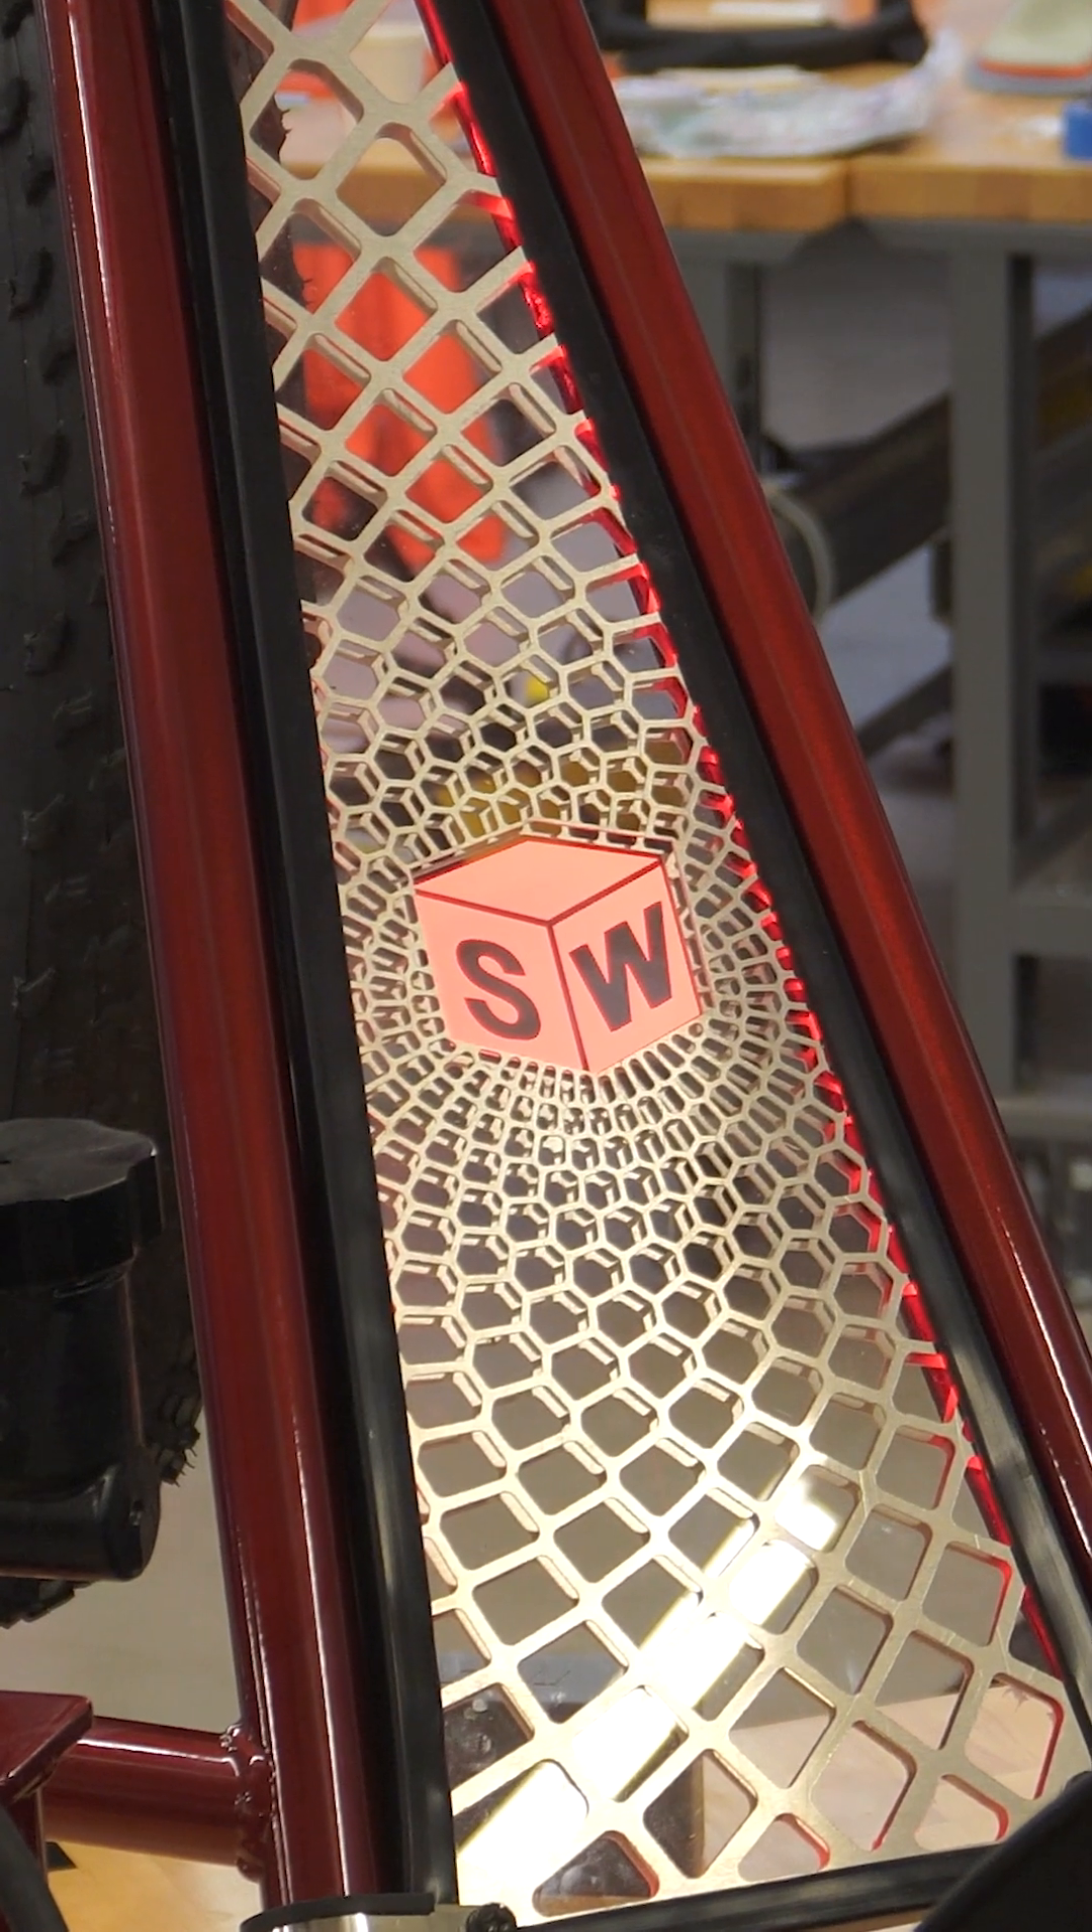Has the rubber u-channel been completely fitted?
Yes.